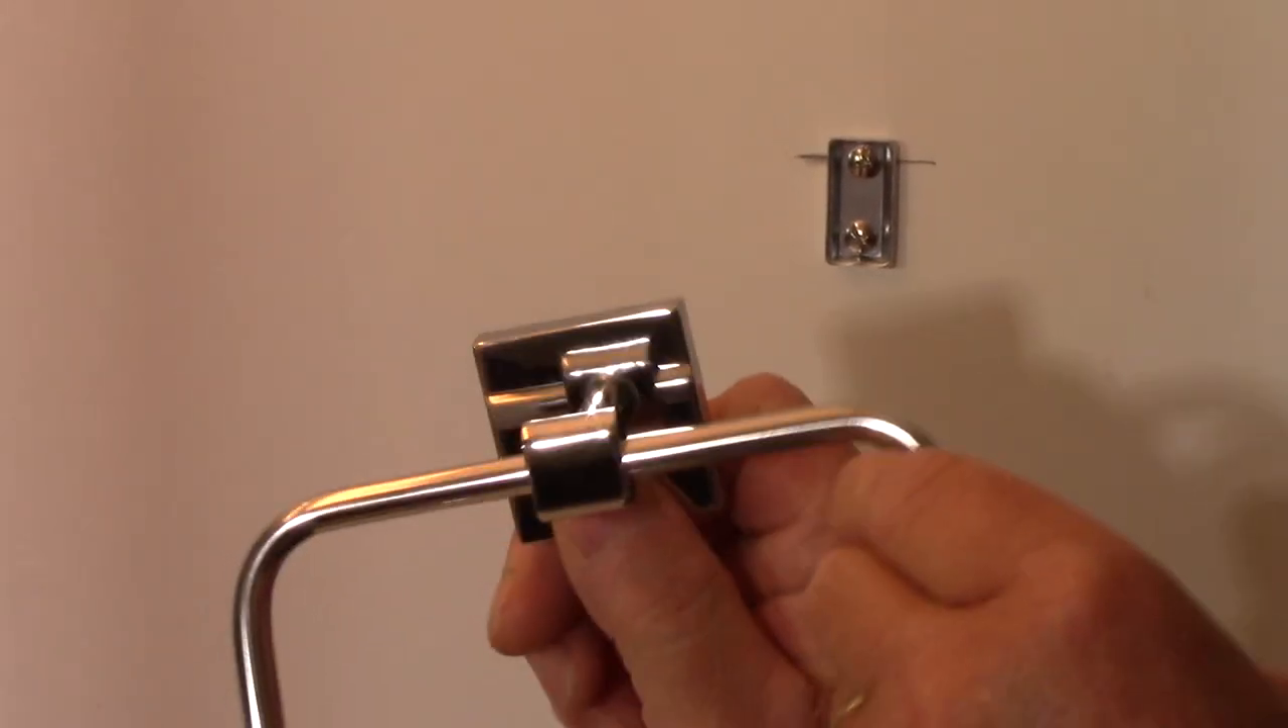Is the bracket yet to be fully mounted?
No.